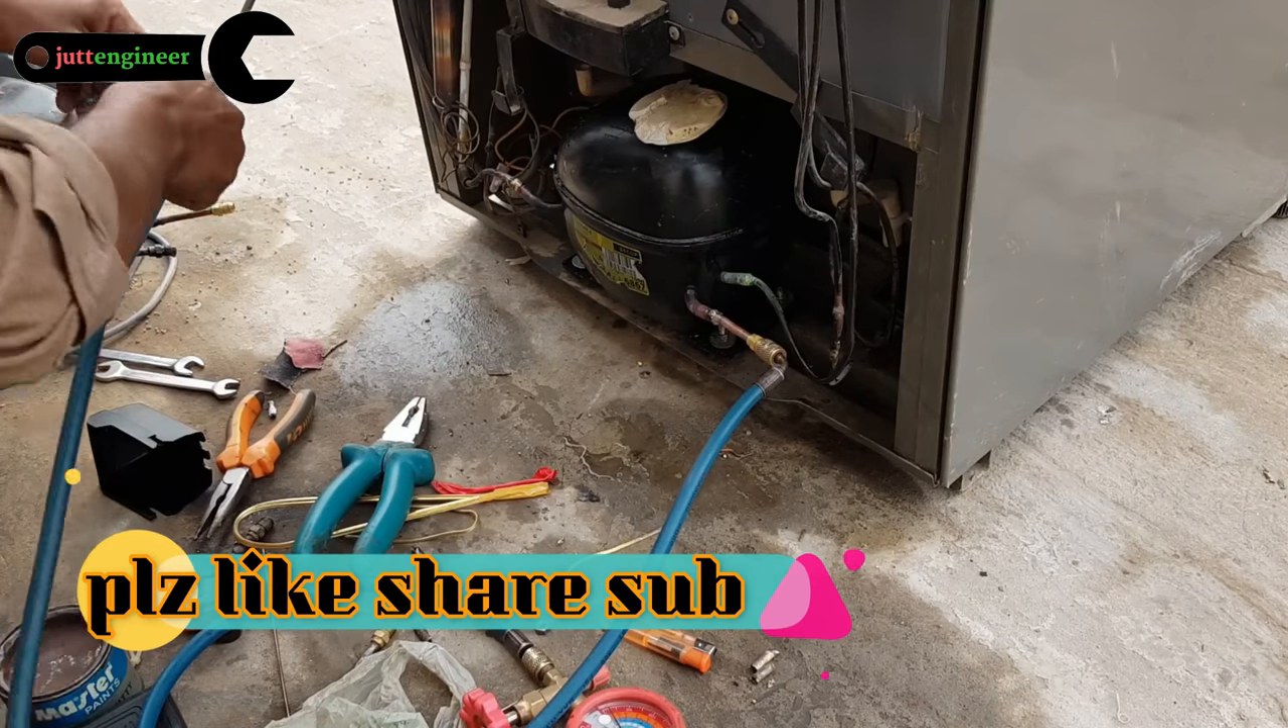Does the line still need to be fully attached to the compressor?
No.